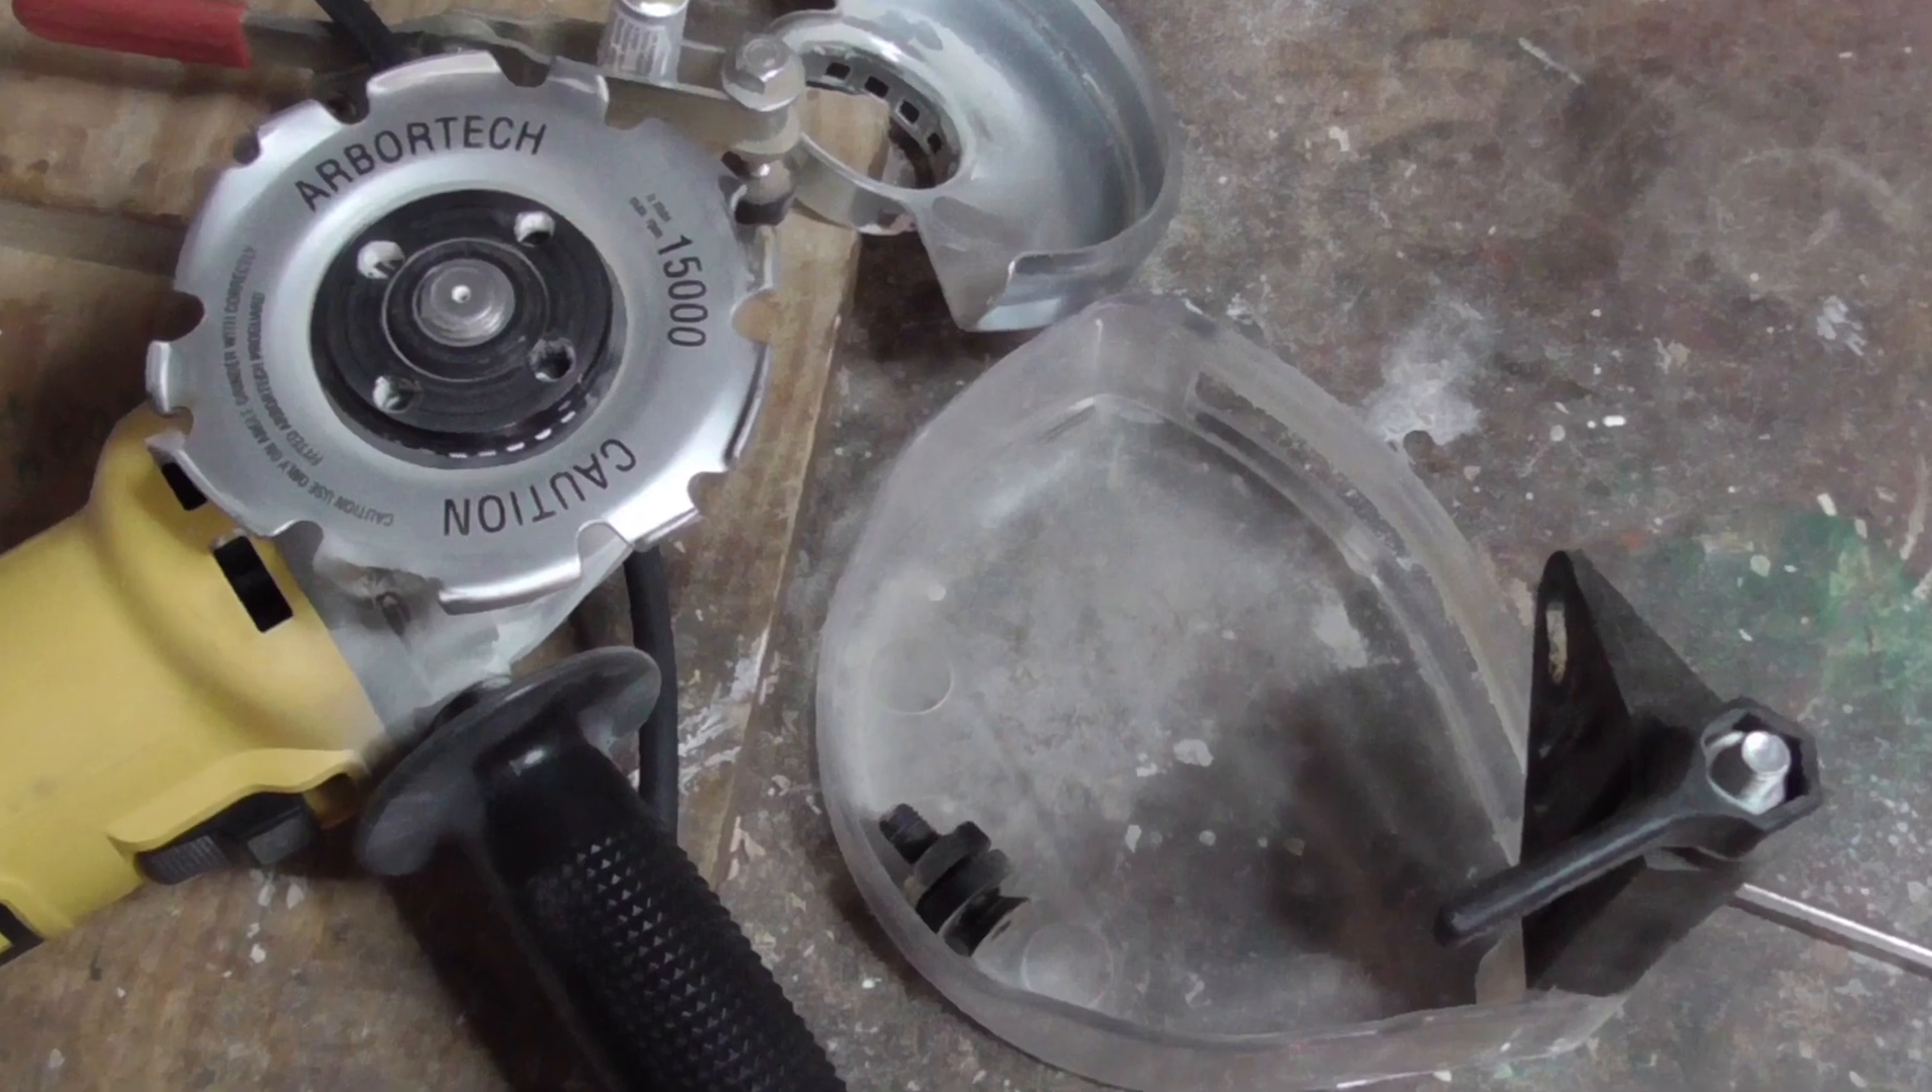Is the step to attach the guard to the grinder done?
No.